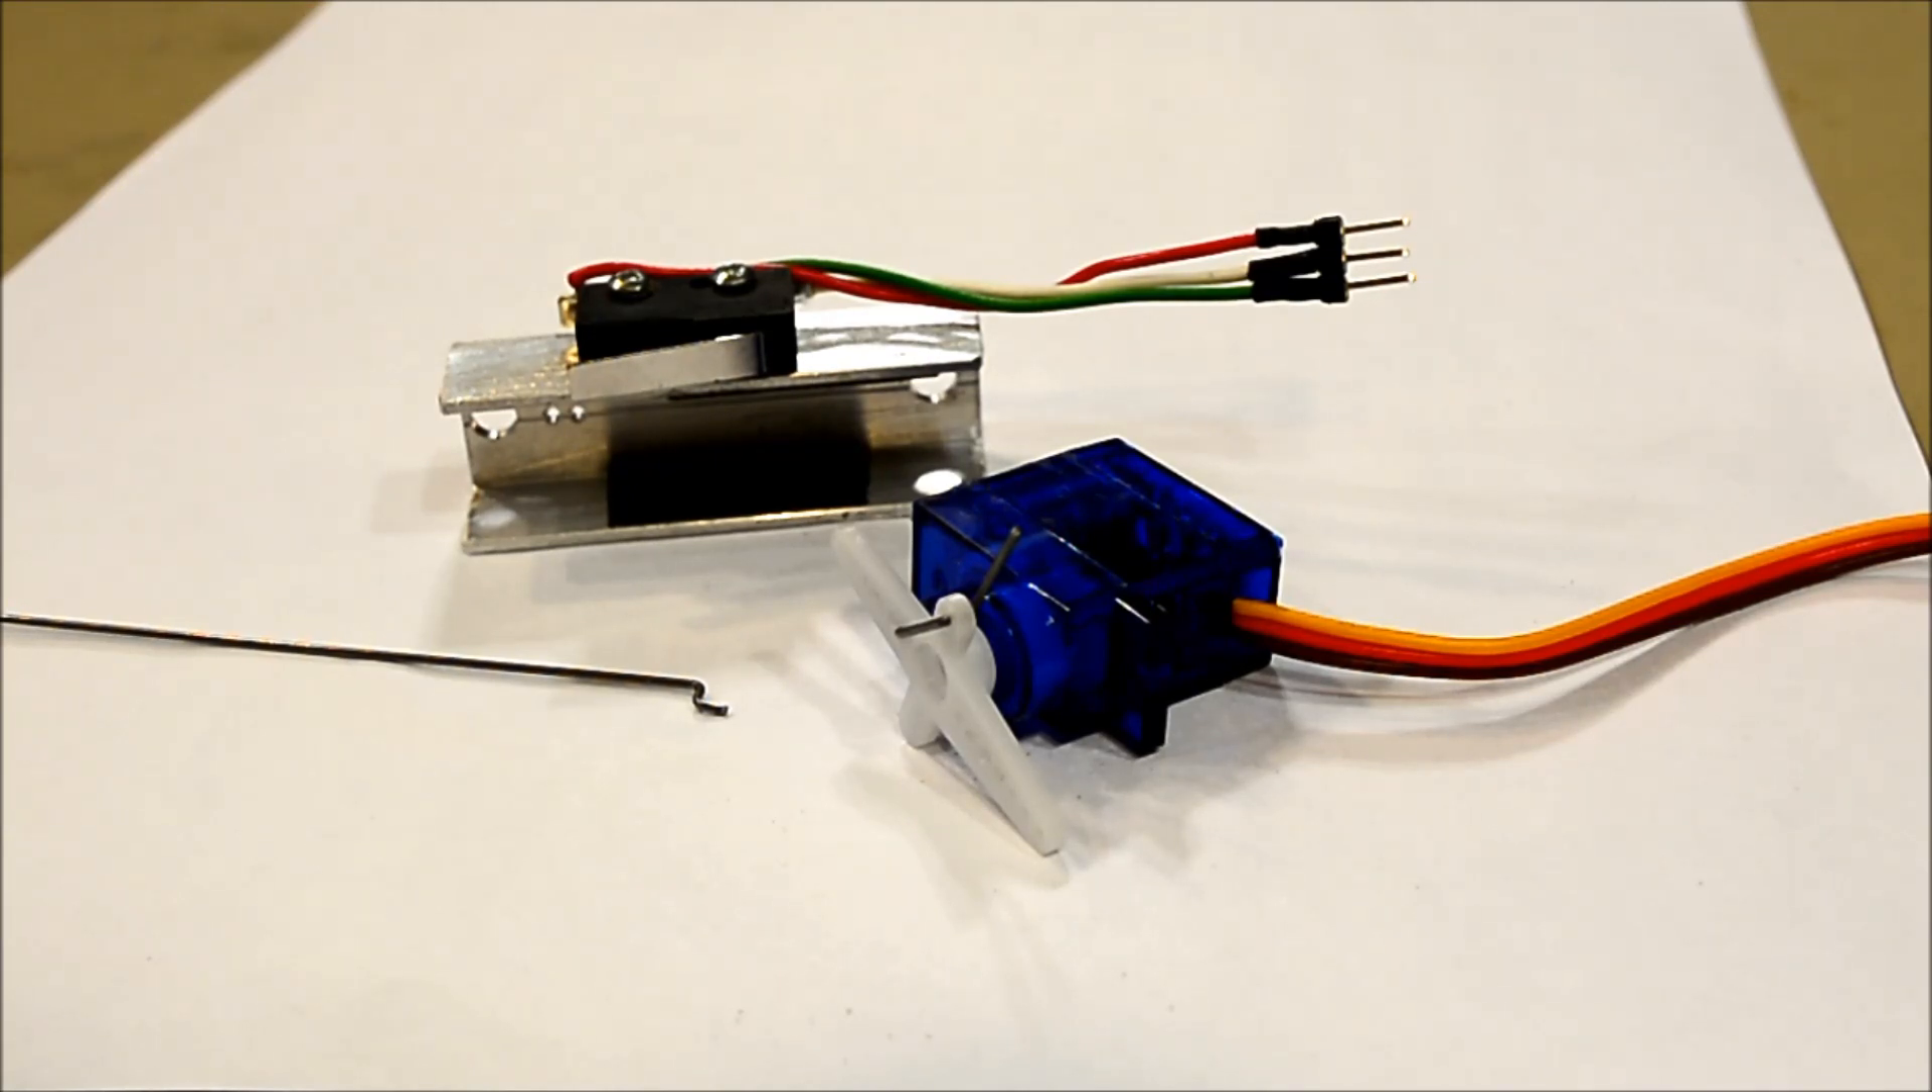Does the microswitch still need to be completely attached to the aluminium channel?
No.